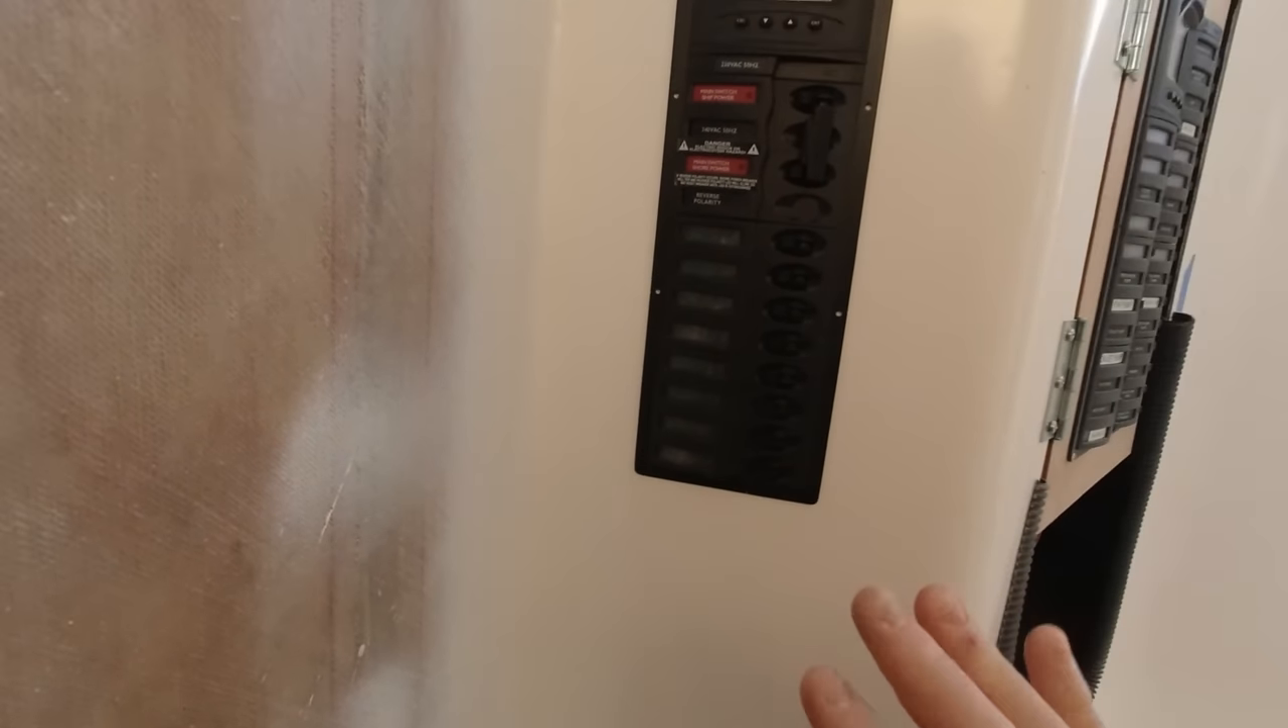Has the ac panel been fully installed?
Yes.